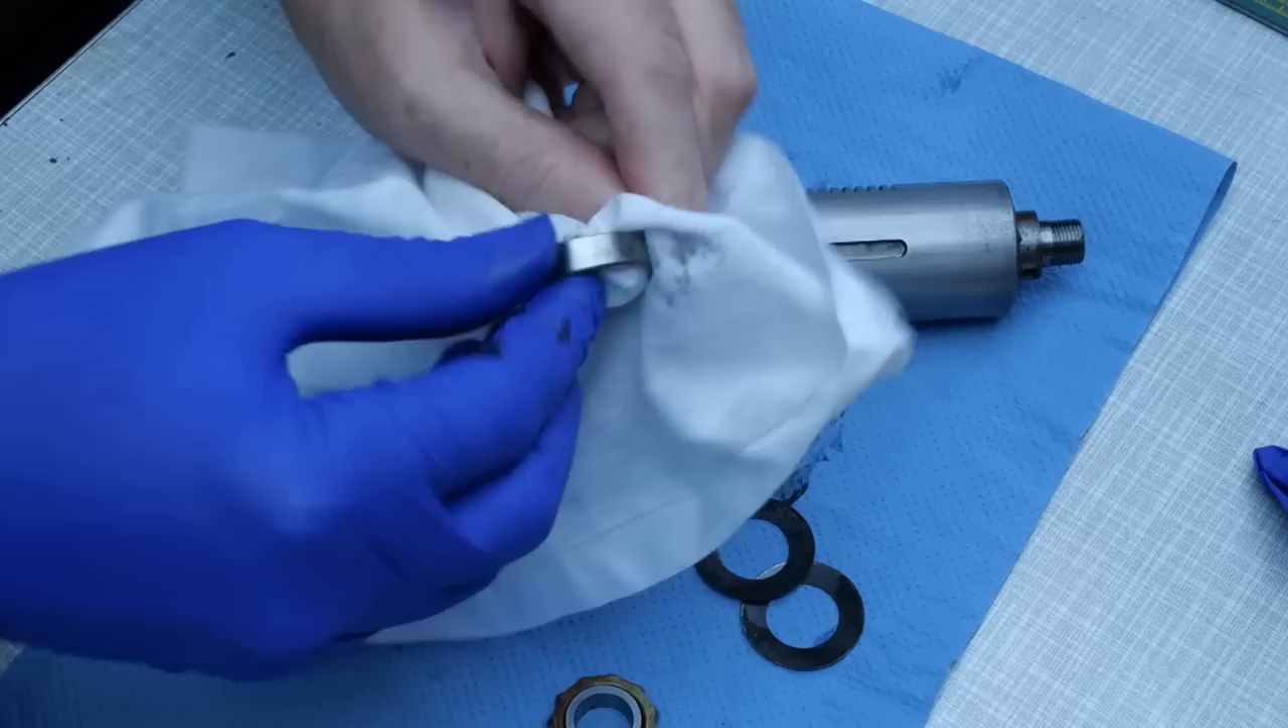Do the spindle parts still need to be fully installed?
Yes.